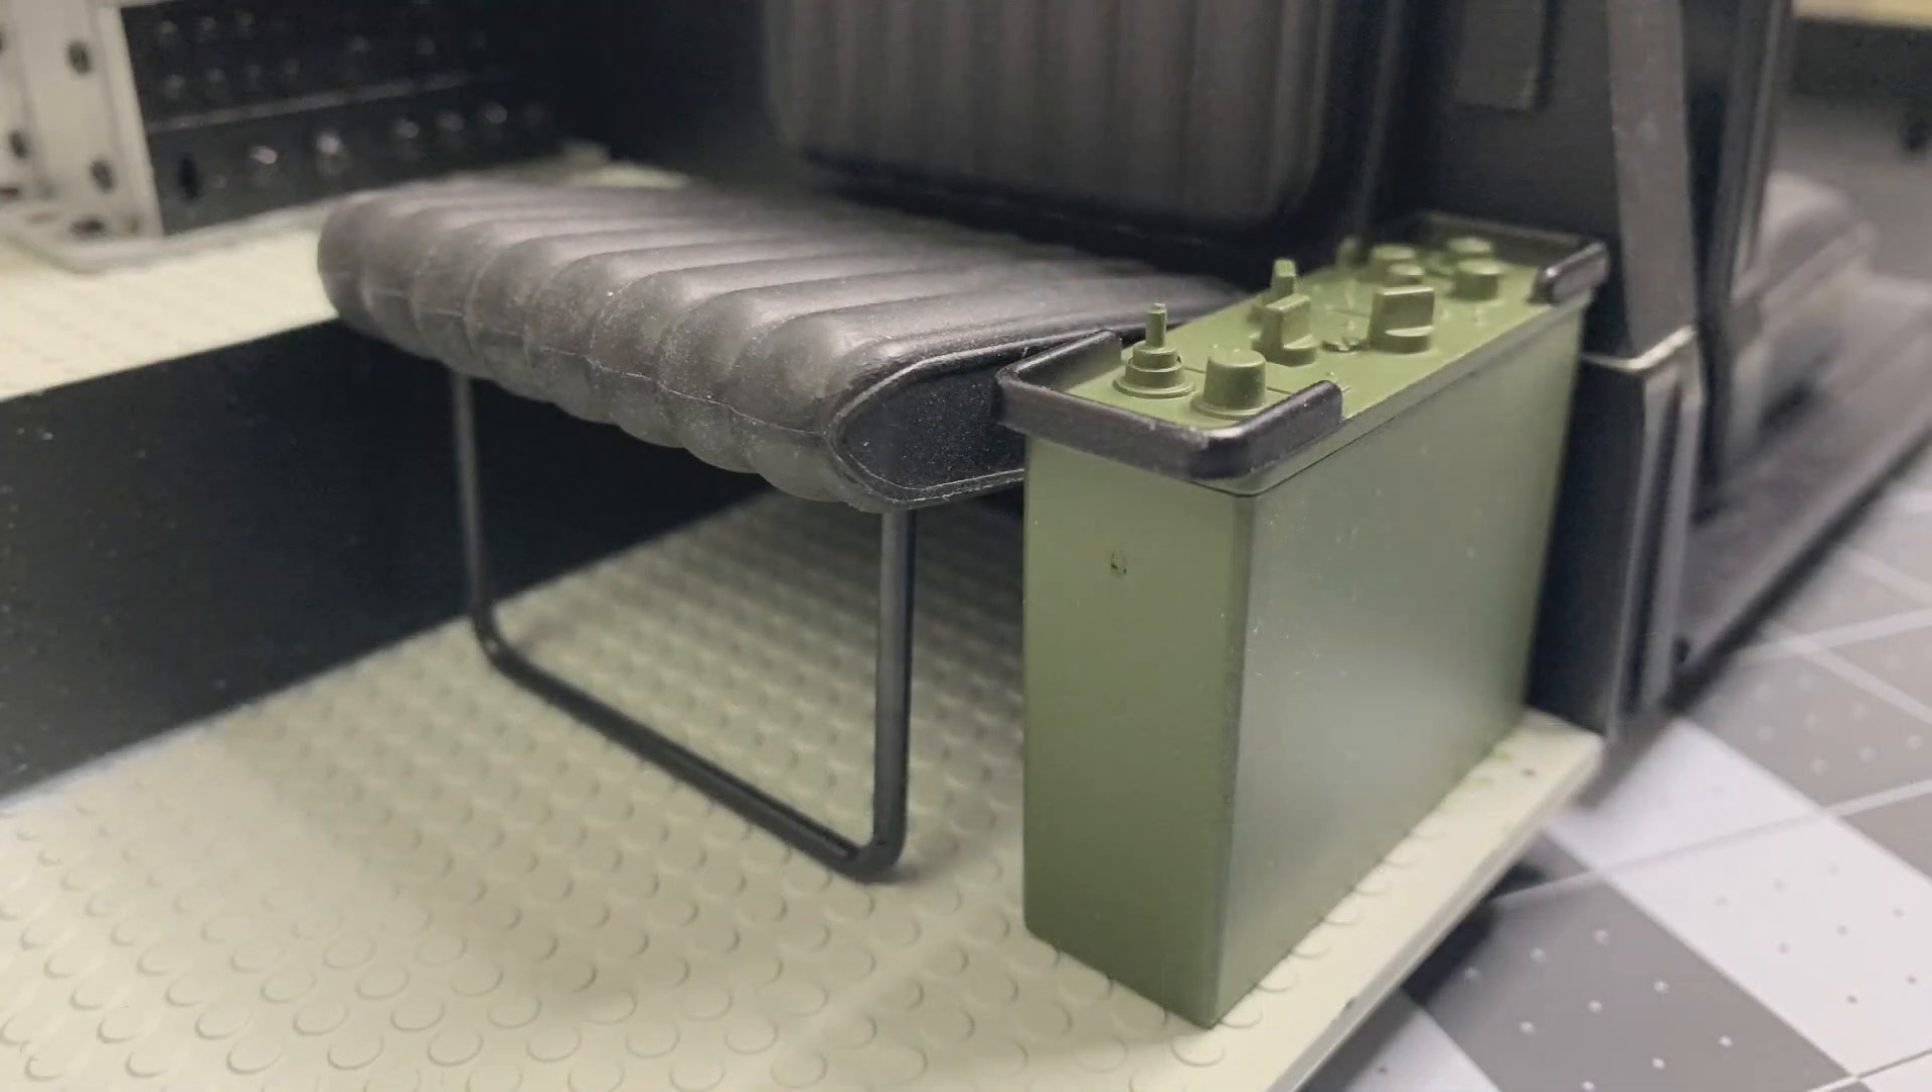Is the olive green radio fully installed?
Yes.